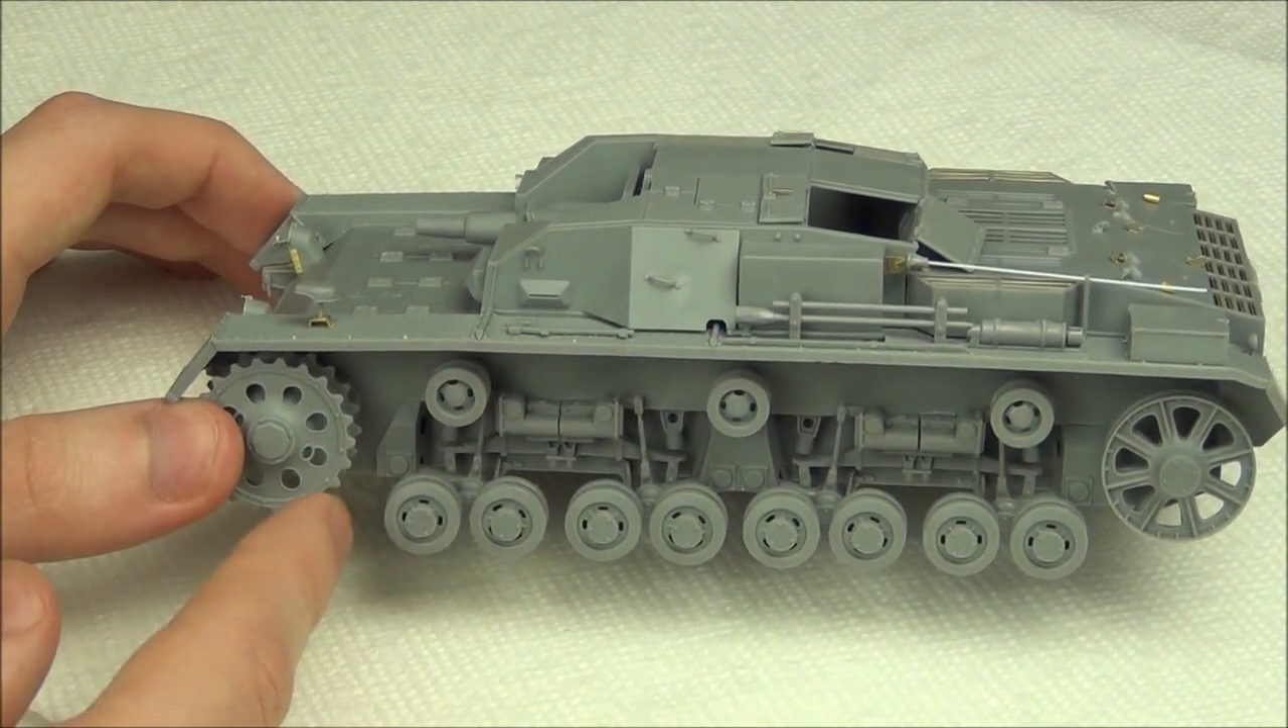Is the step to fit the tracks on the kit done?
No.